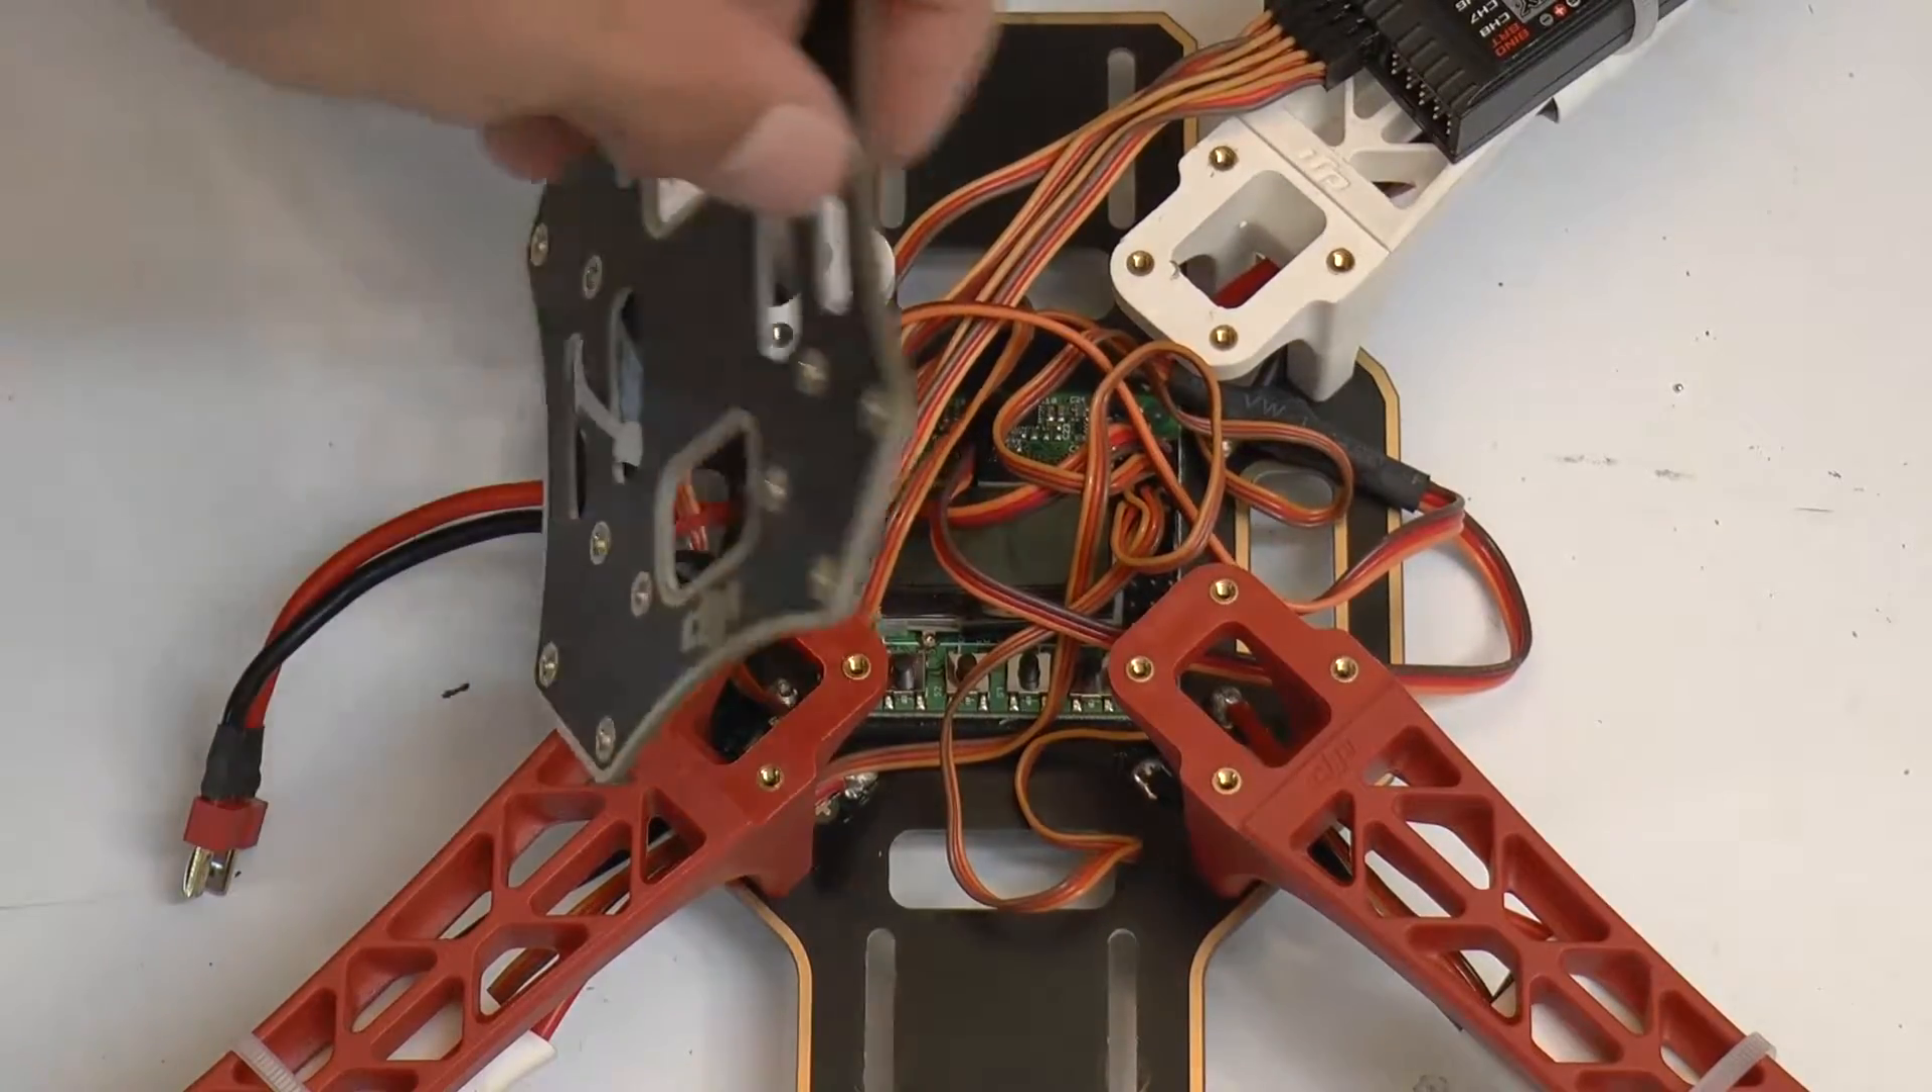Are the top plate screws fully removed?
Yes.